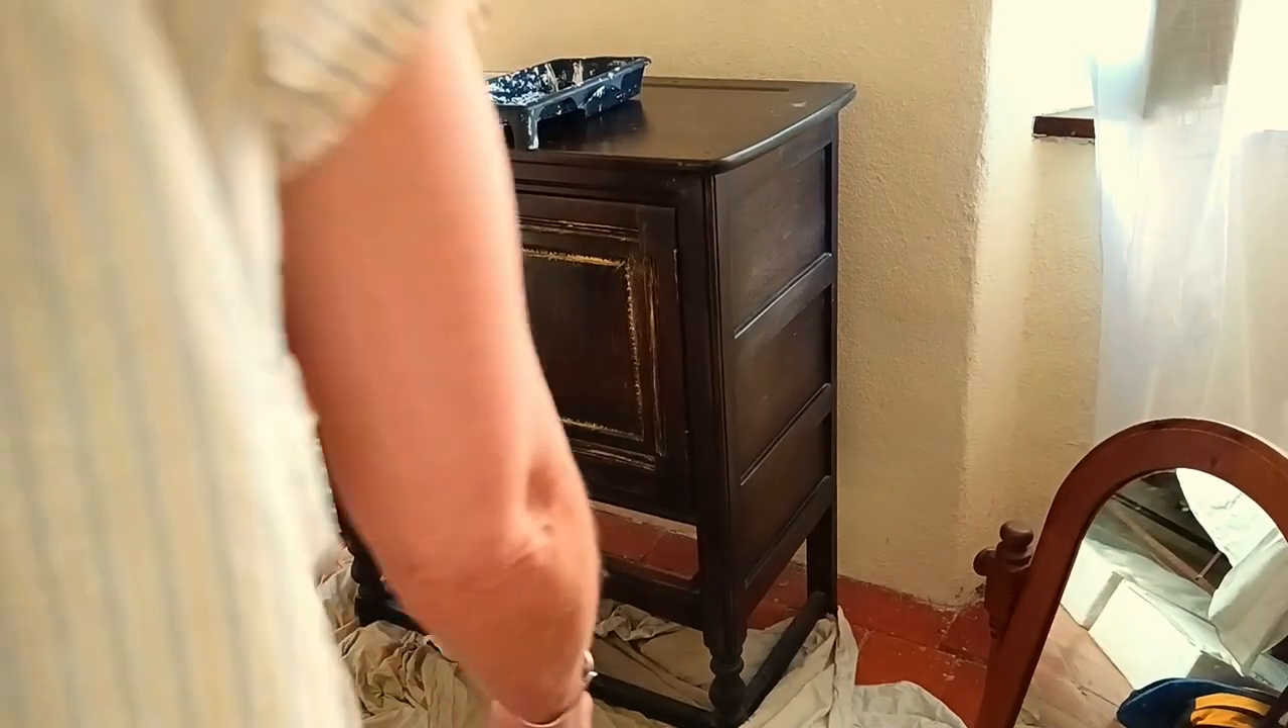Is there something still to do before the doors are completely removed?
Yes.